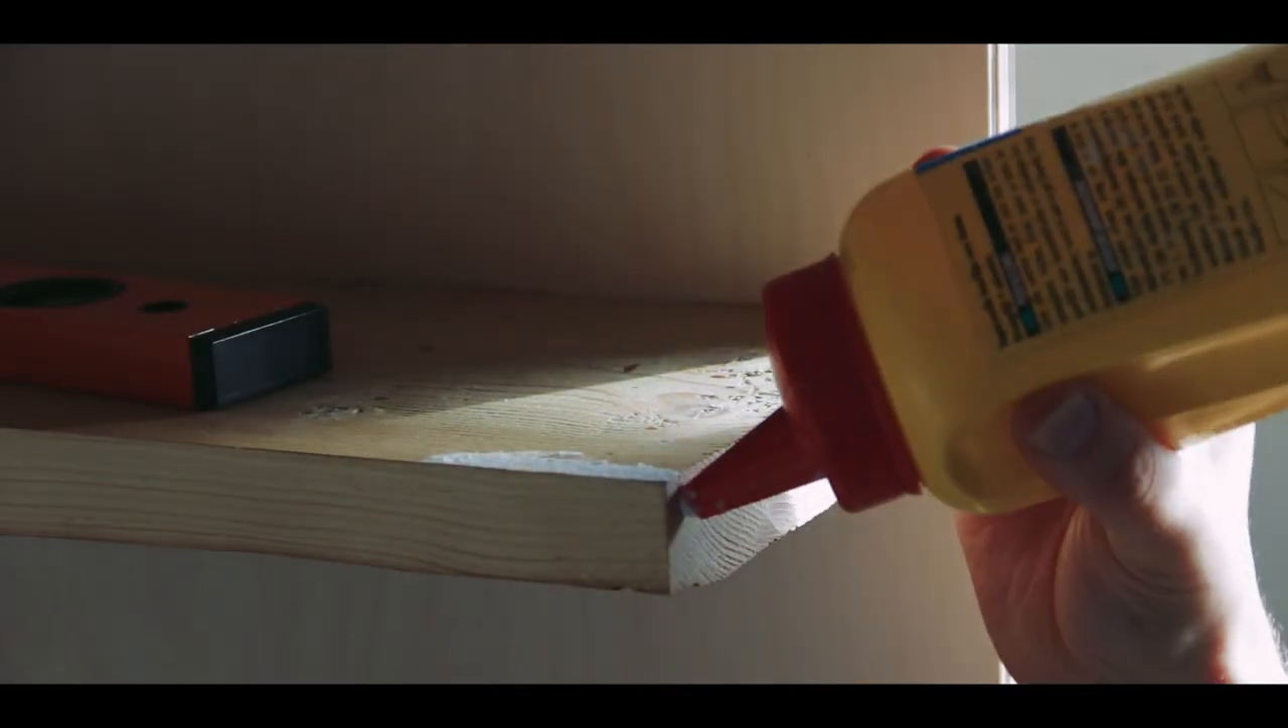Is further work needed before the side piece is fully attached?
Yes.